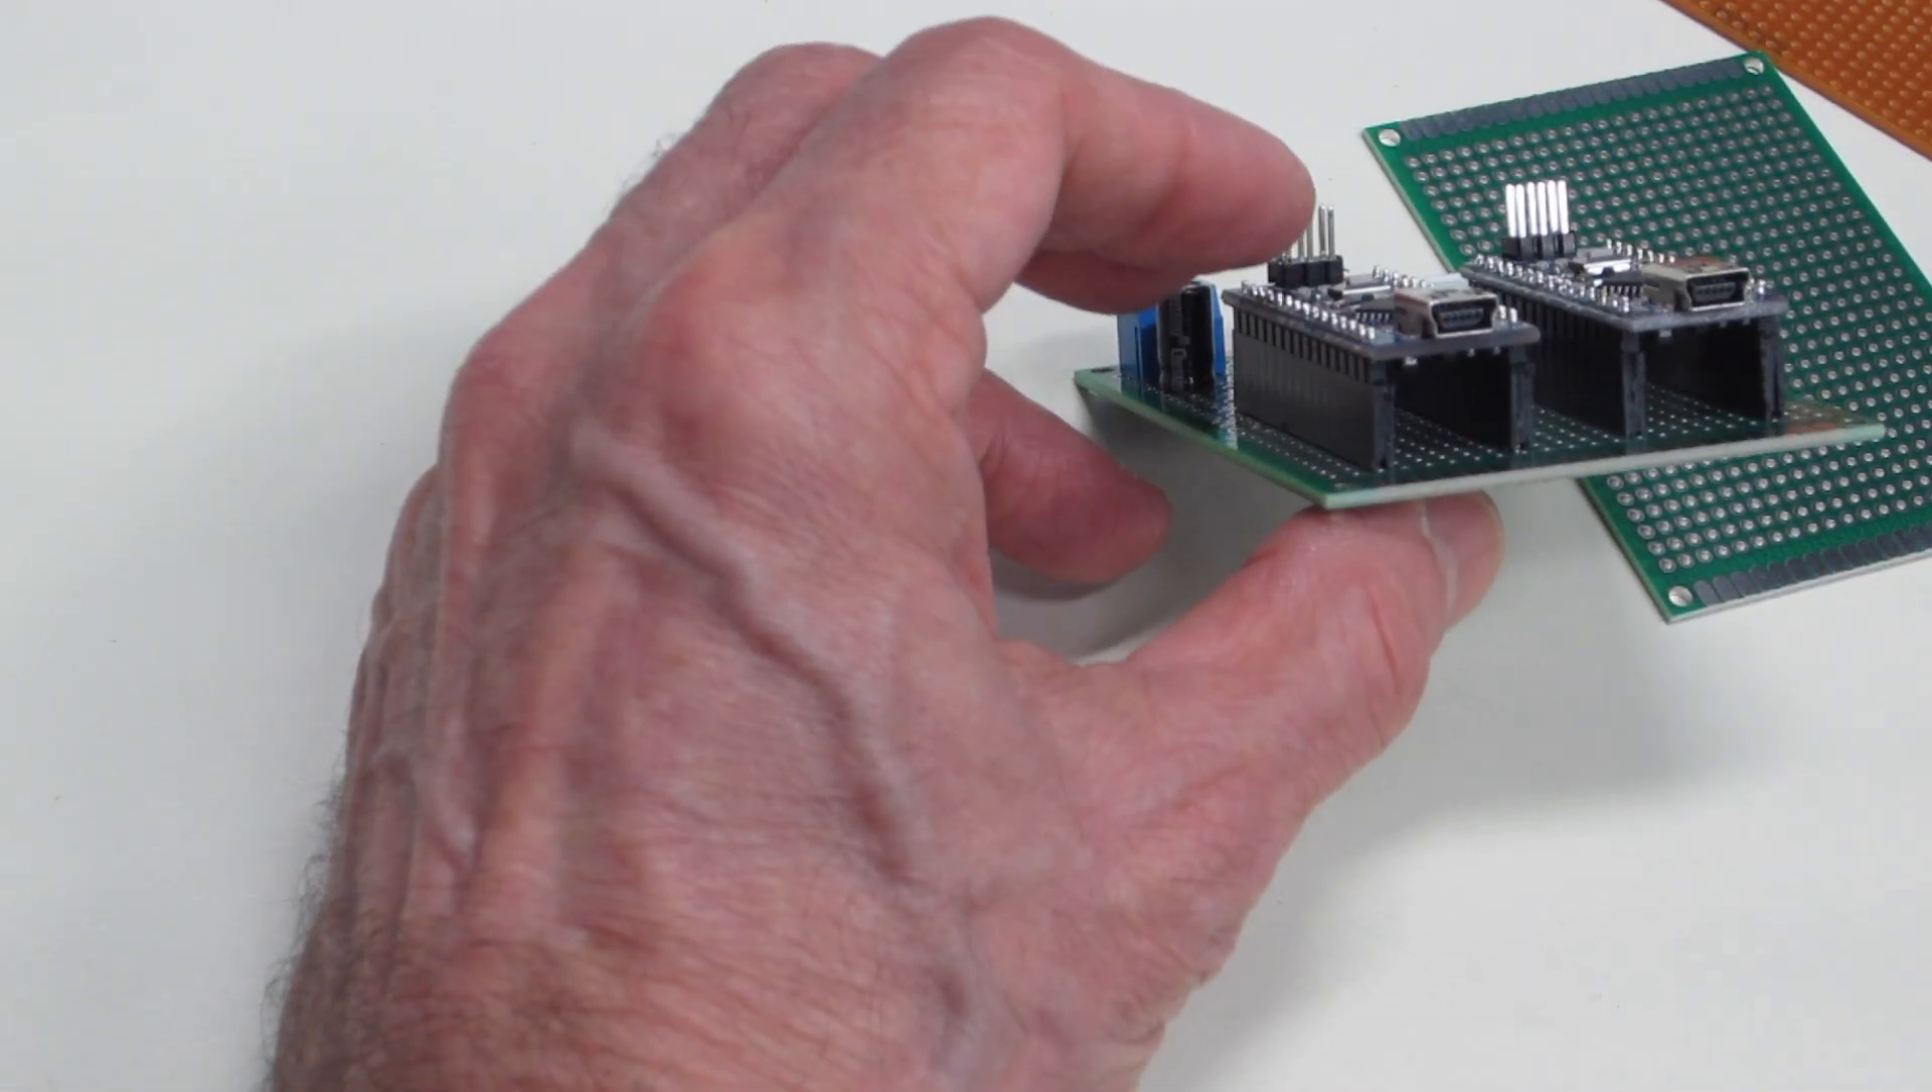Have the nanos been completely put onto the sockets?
Yes.